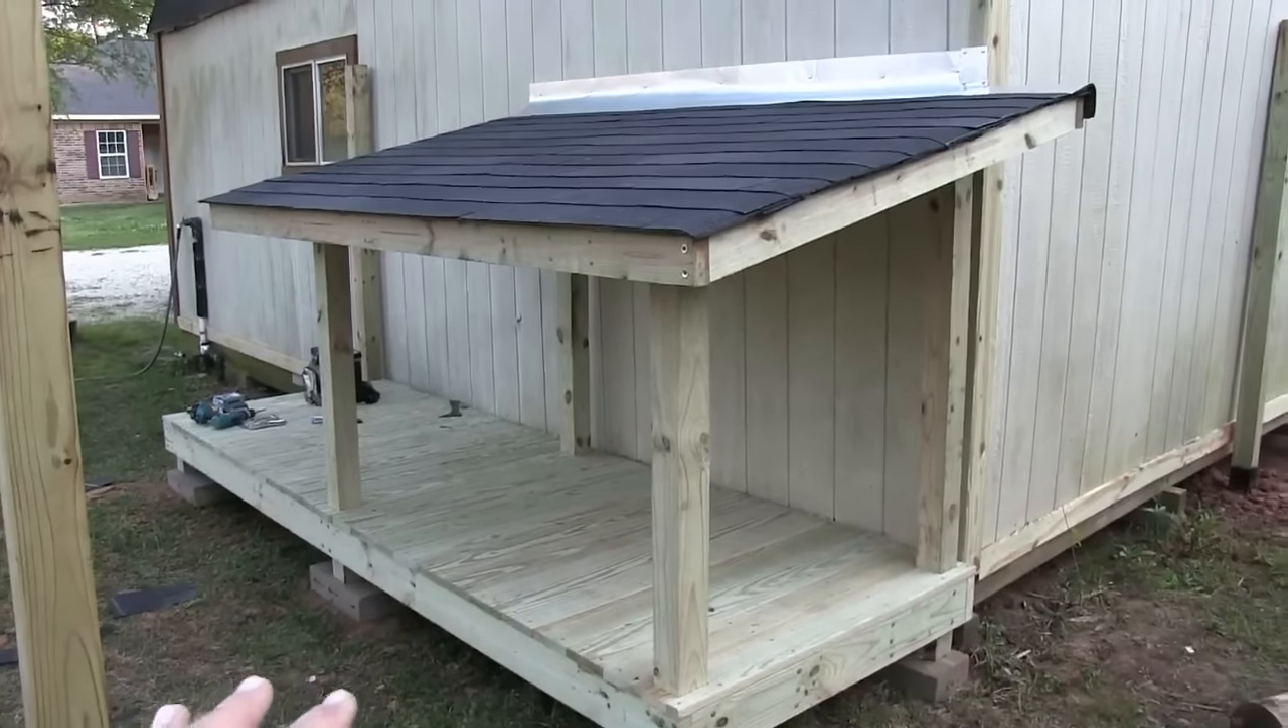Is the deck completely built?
Yes.